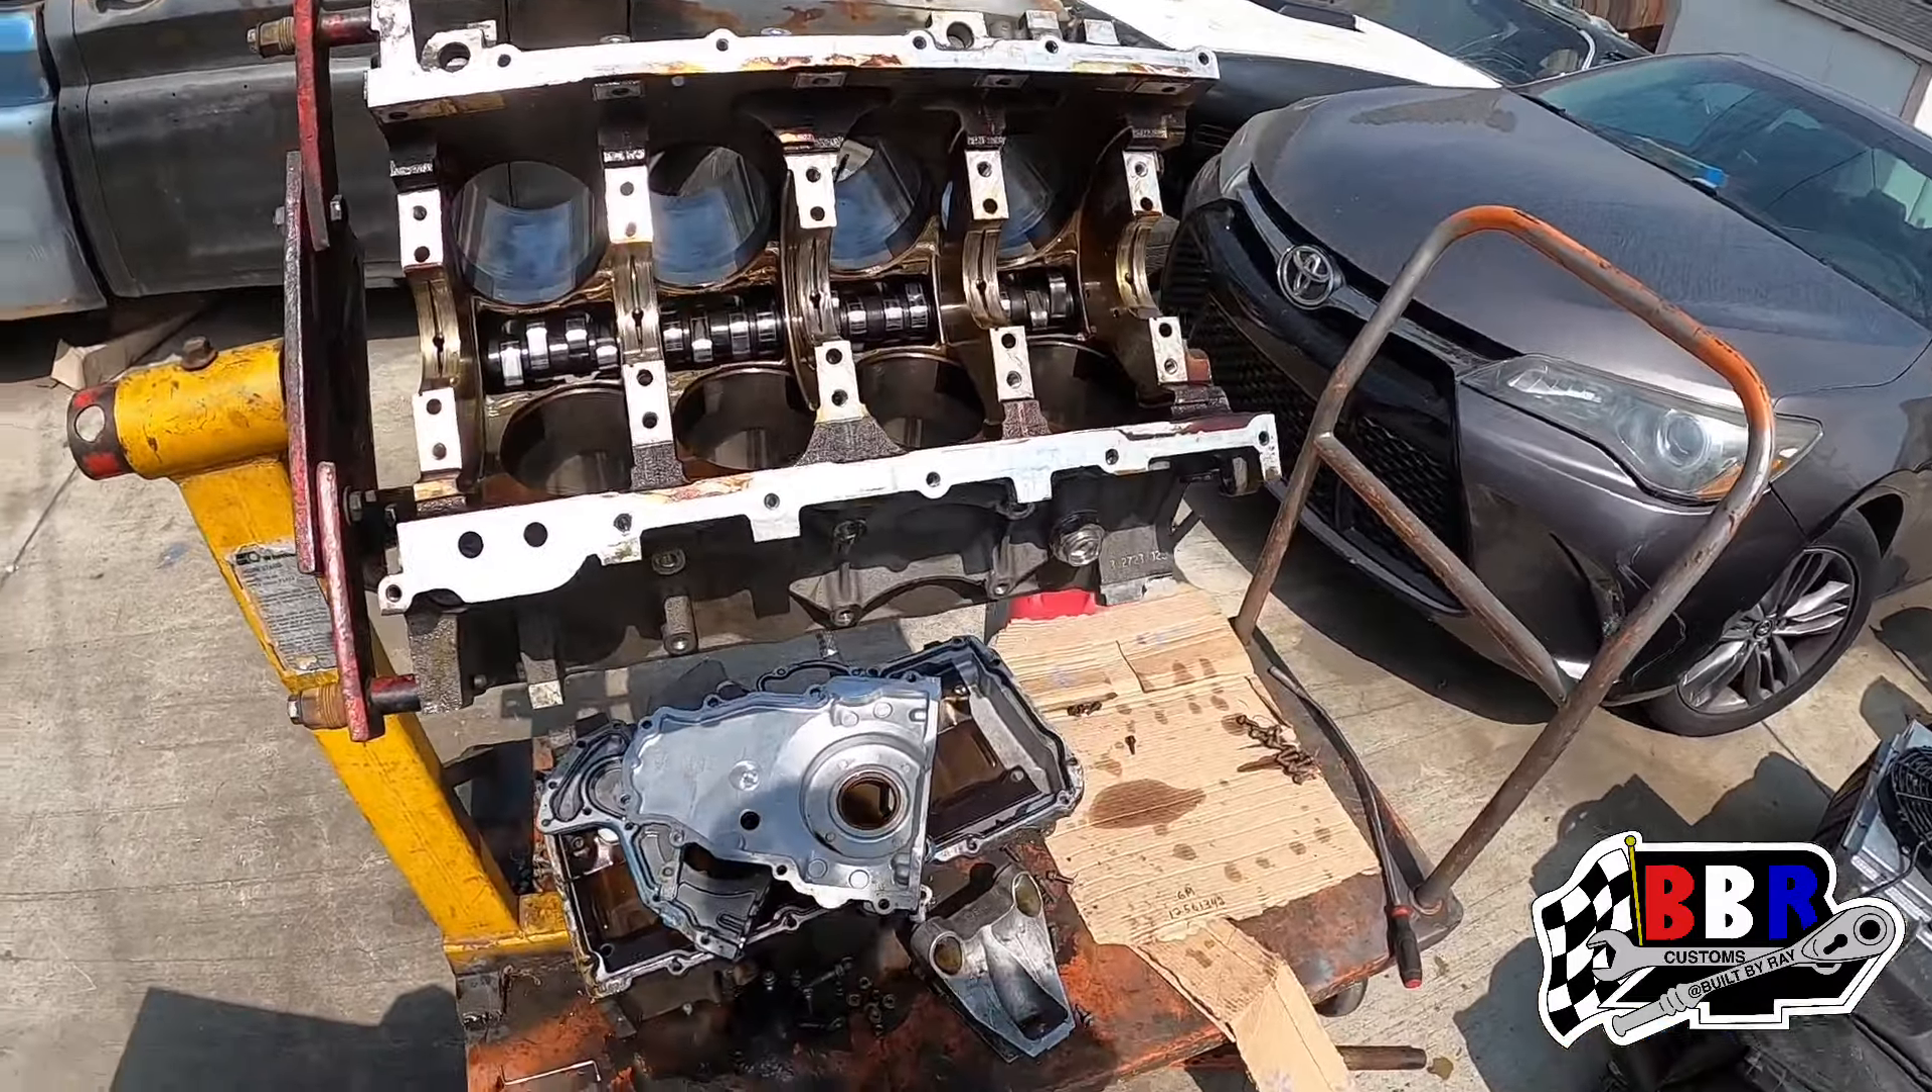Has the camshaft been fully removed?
No.